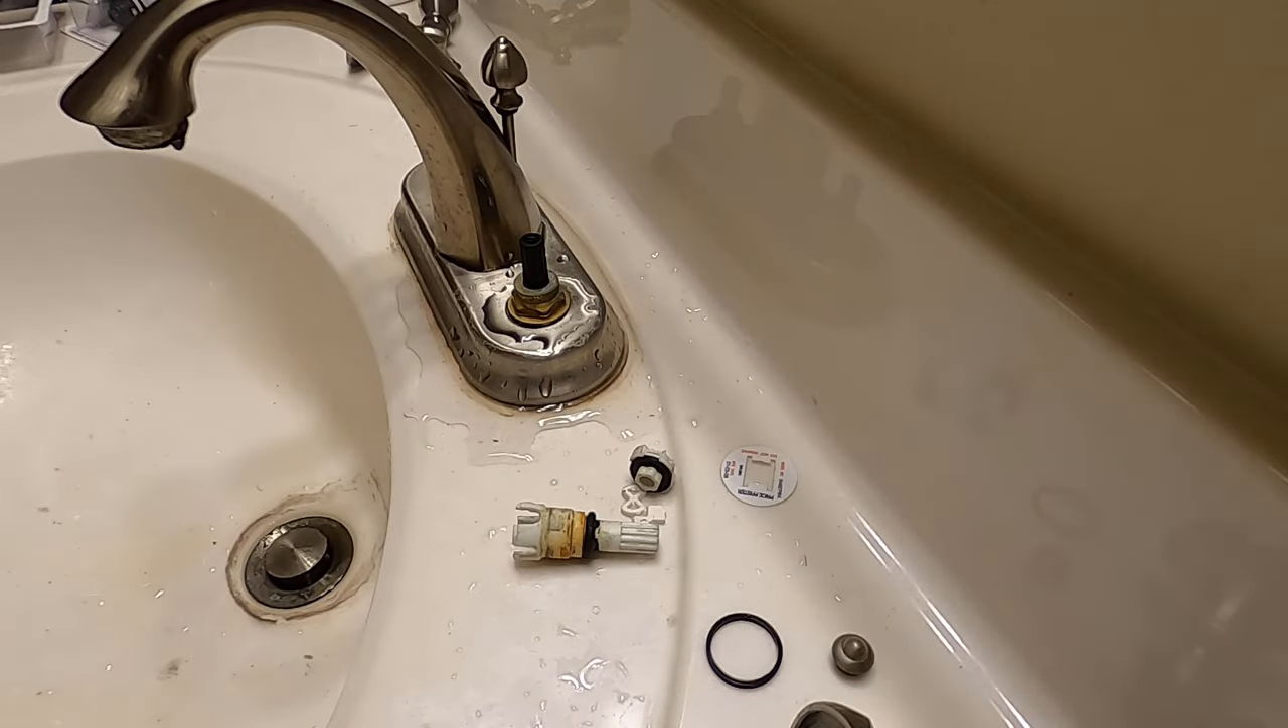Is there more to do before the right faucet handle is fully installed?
Yes.